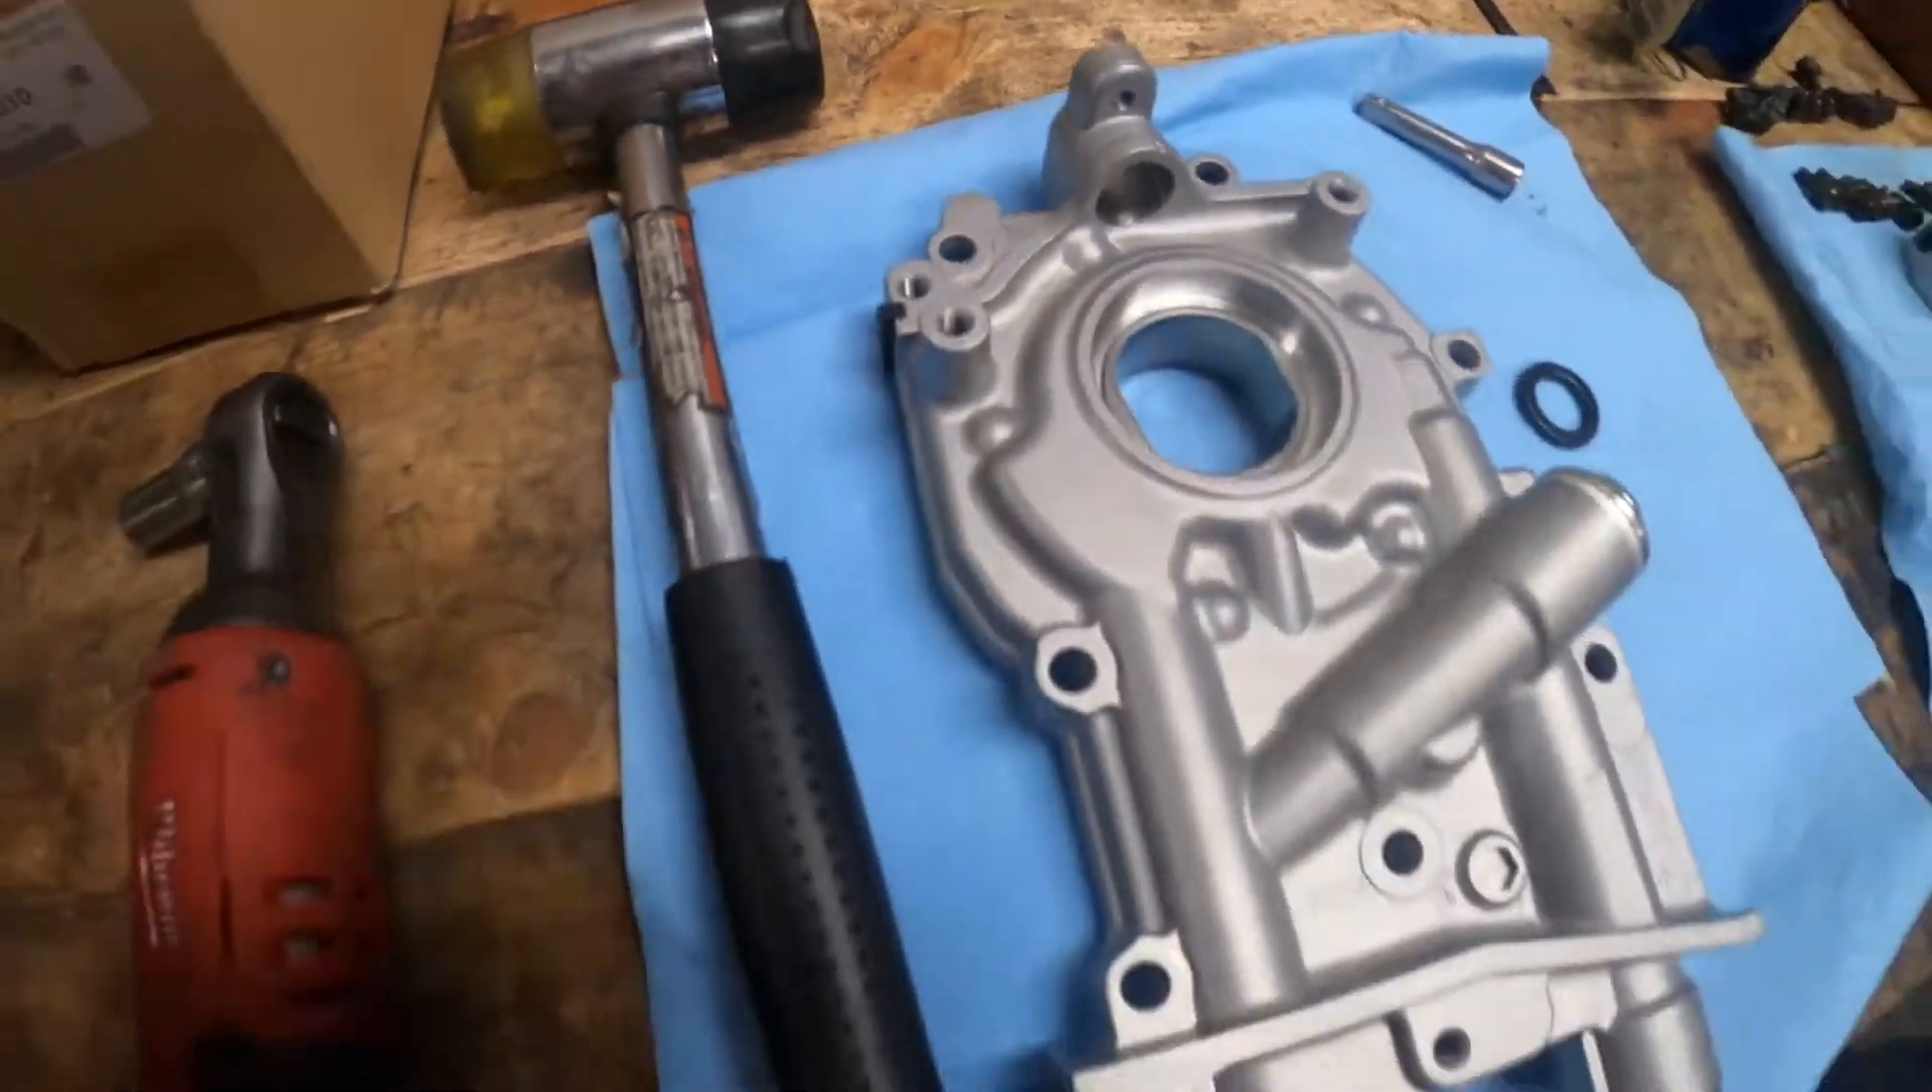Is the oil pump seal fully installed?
No.